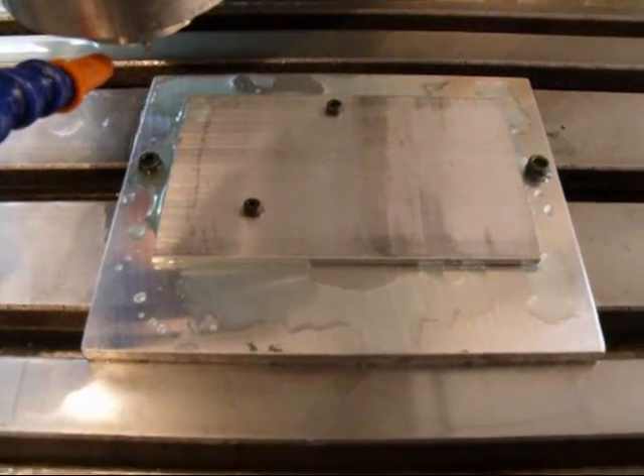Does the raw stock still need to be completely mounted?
No.